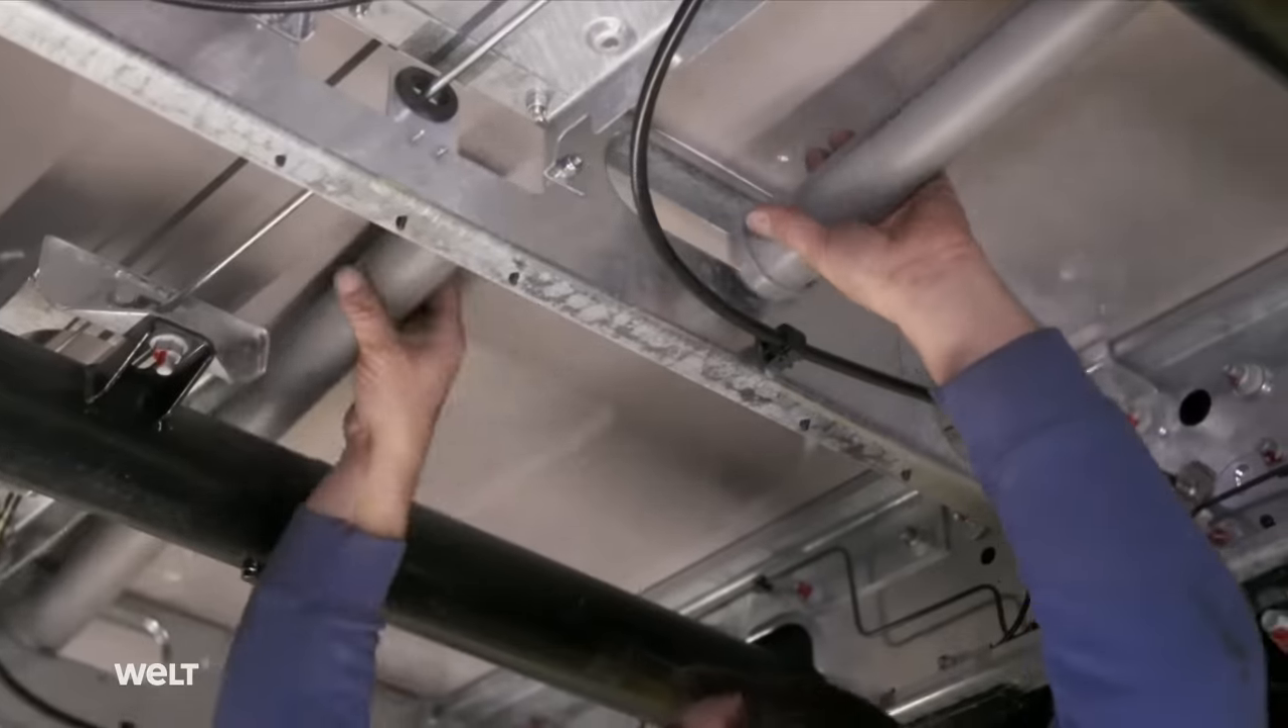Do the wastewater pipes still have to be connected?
Yes.